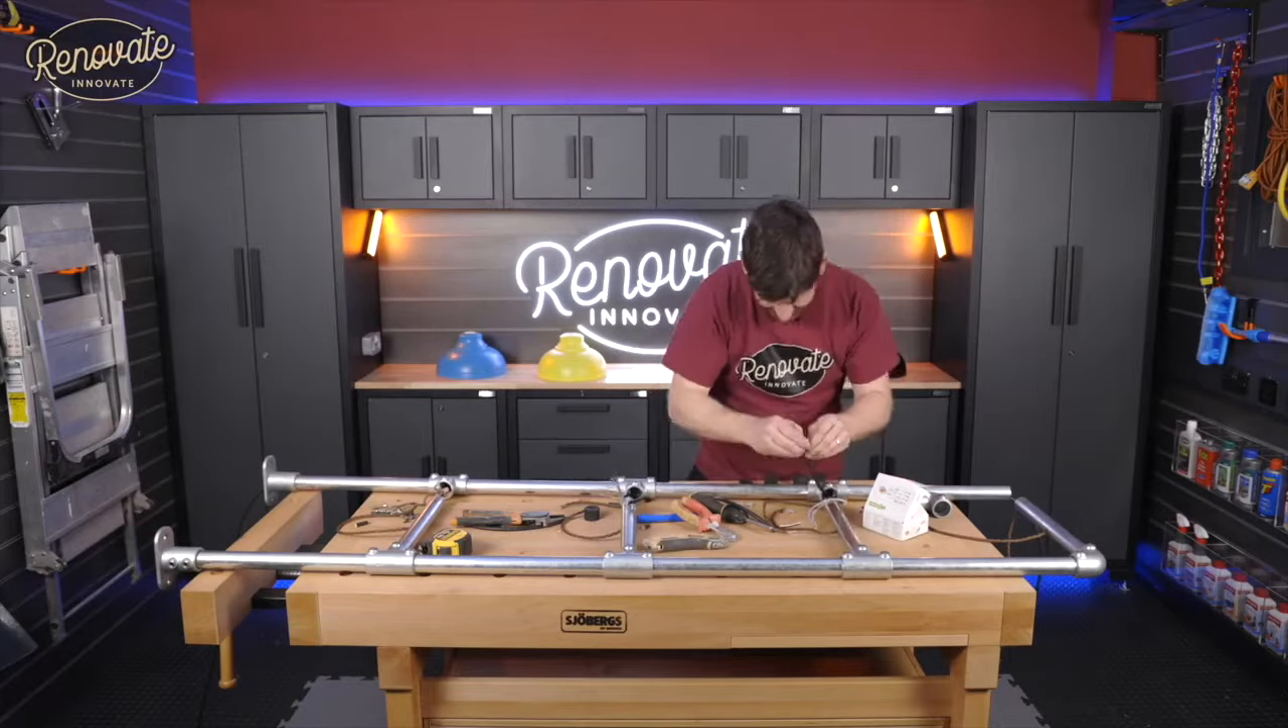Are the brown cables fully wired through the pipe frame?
No.